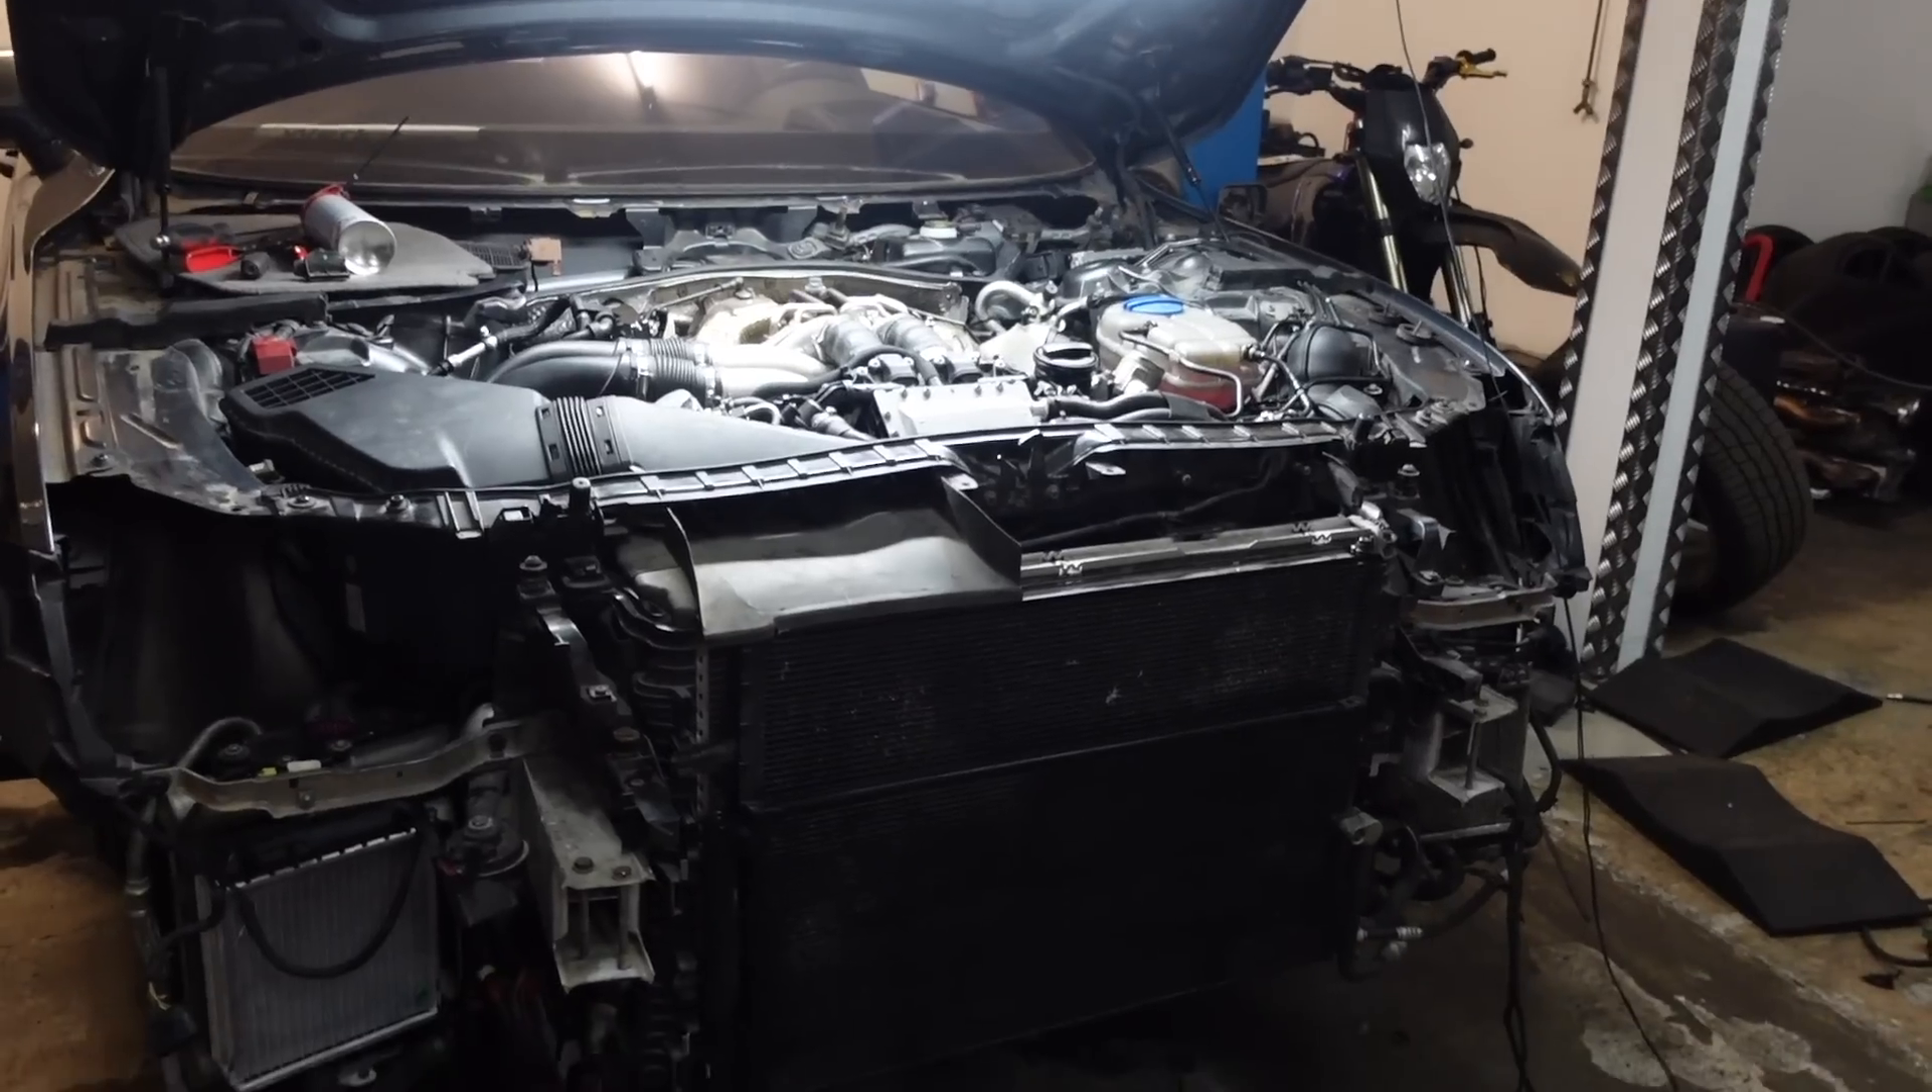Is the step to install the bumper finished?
No.